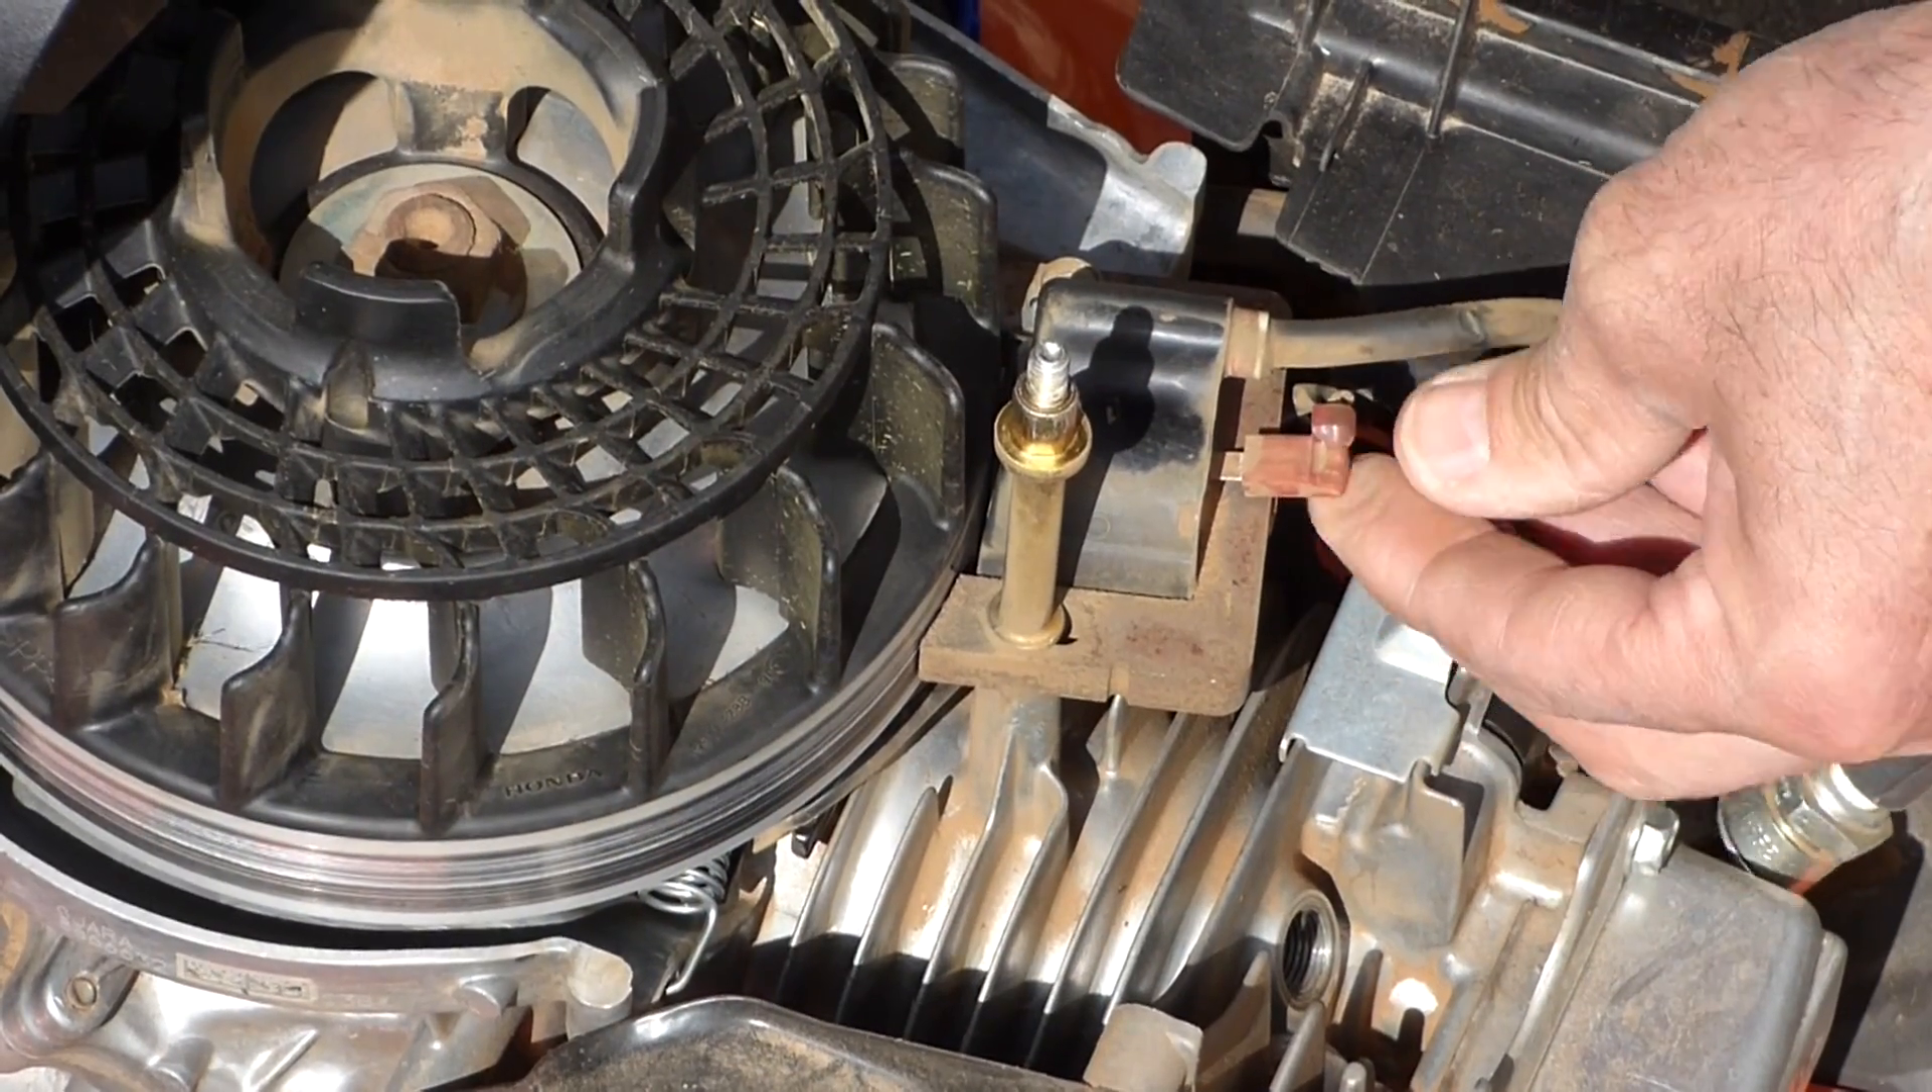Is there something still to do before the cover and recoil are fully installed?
Yes.